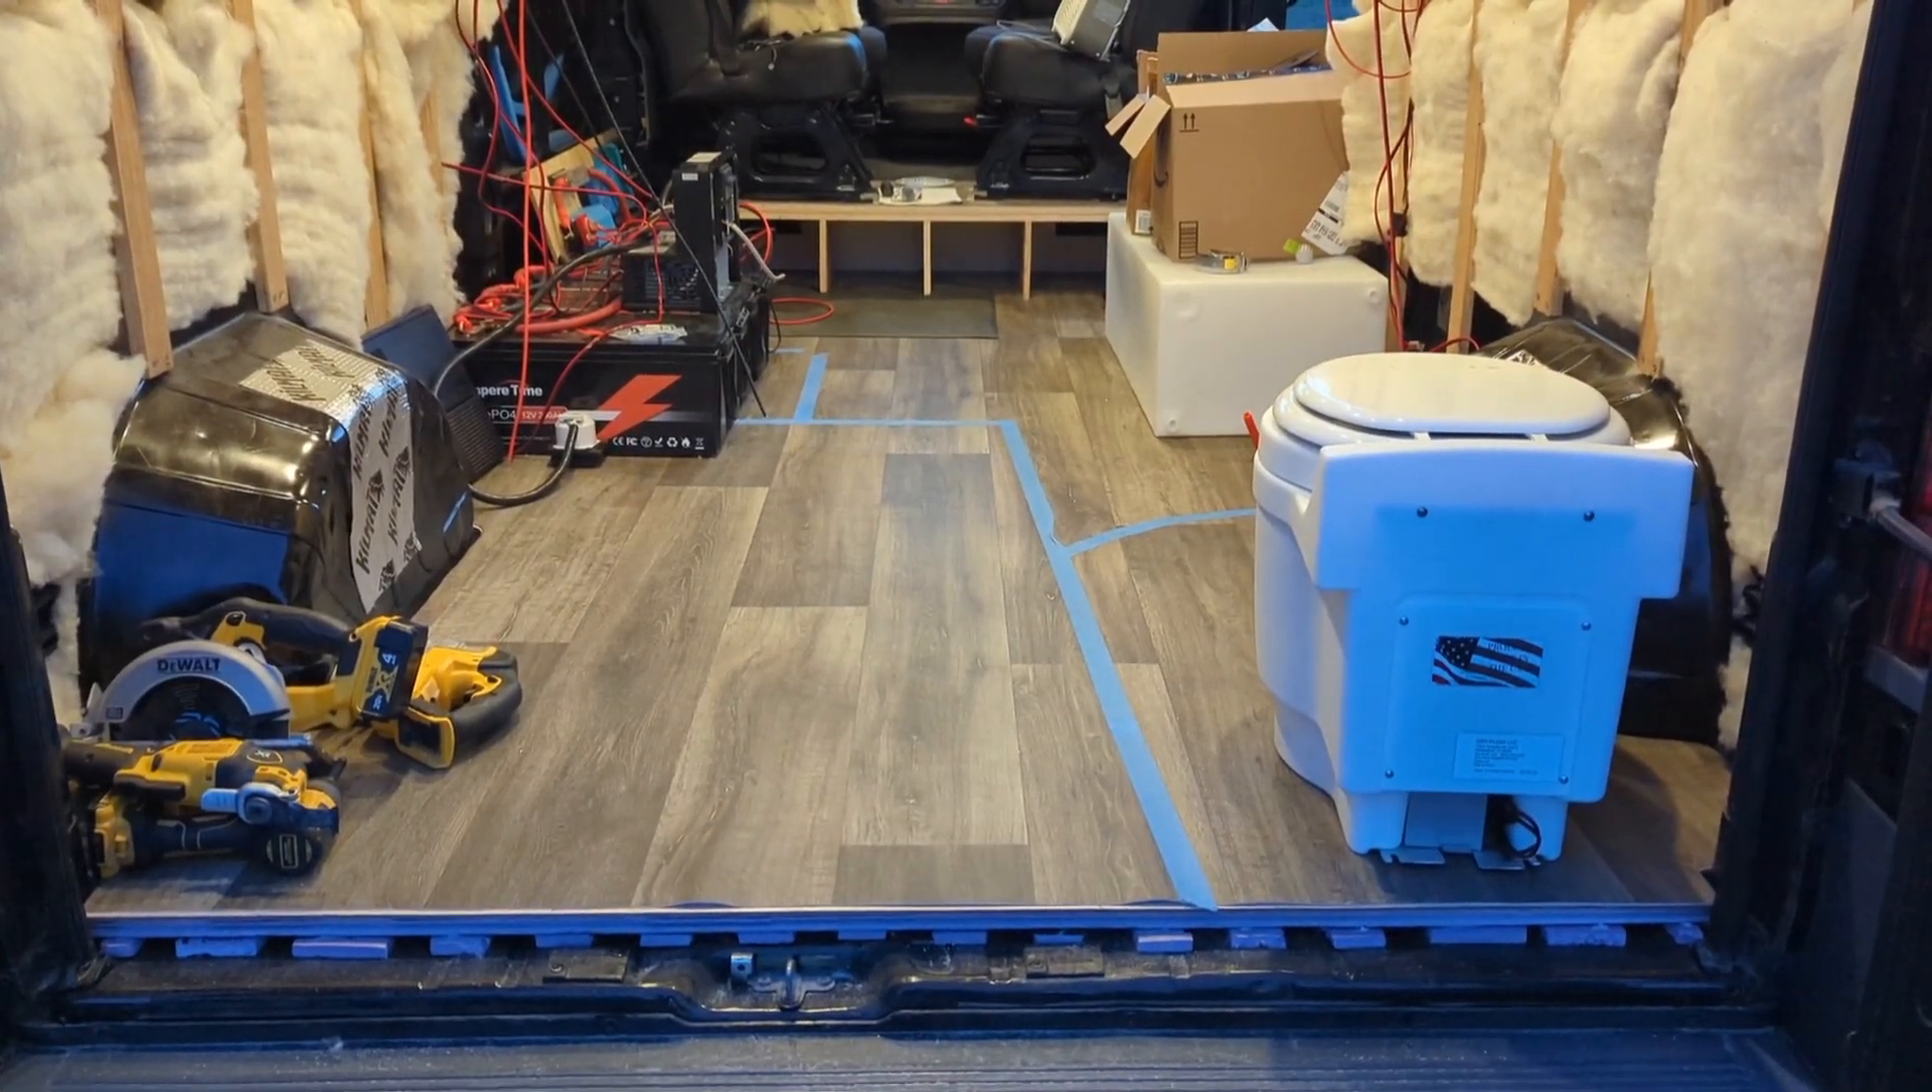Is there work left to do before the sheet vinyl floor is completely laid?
No.